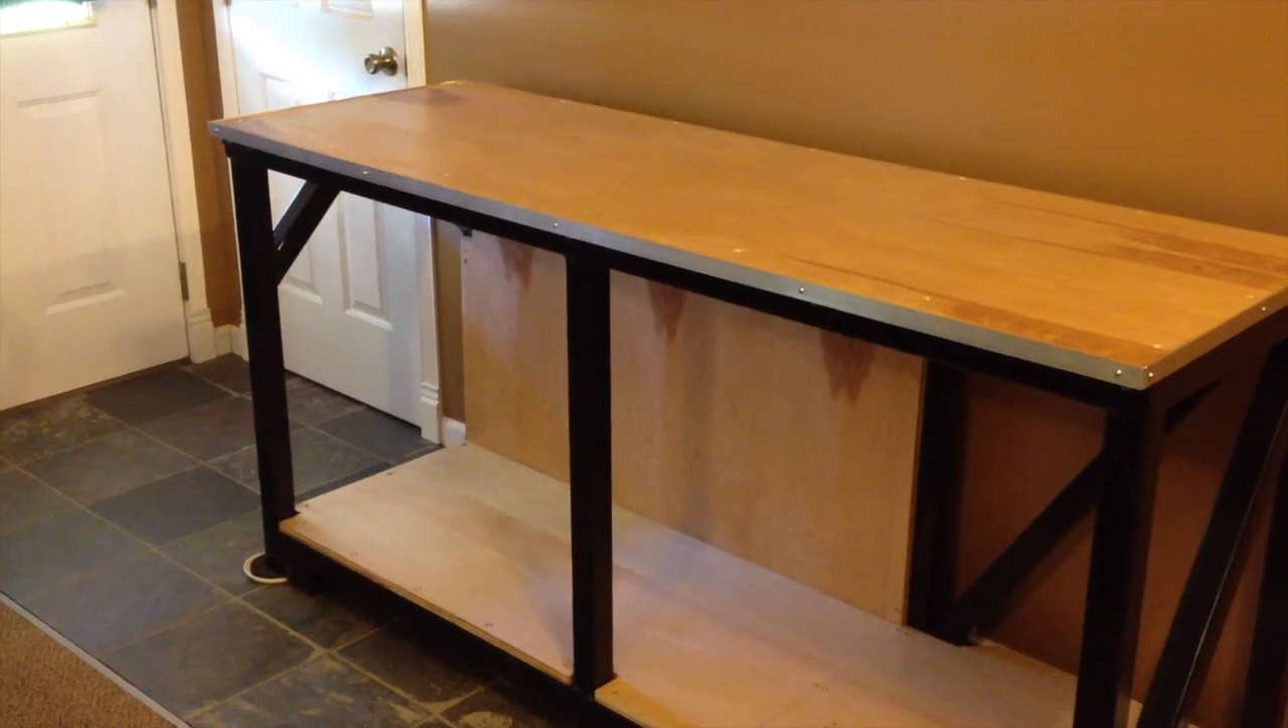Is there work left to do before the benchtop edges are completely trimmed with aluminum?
No.